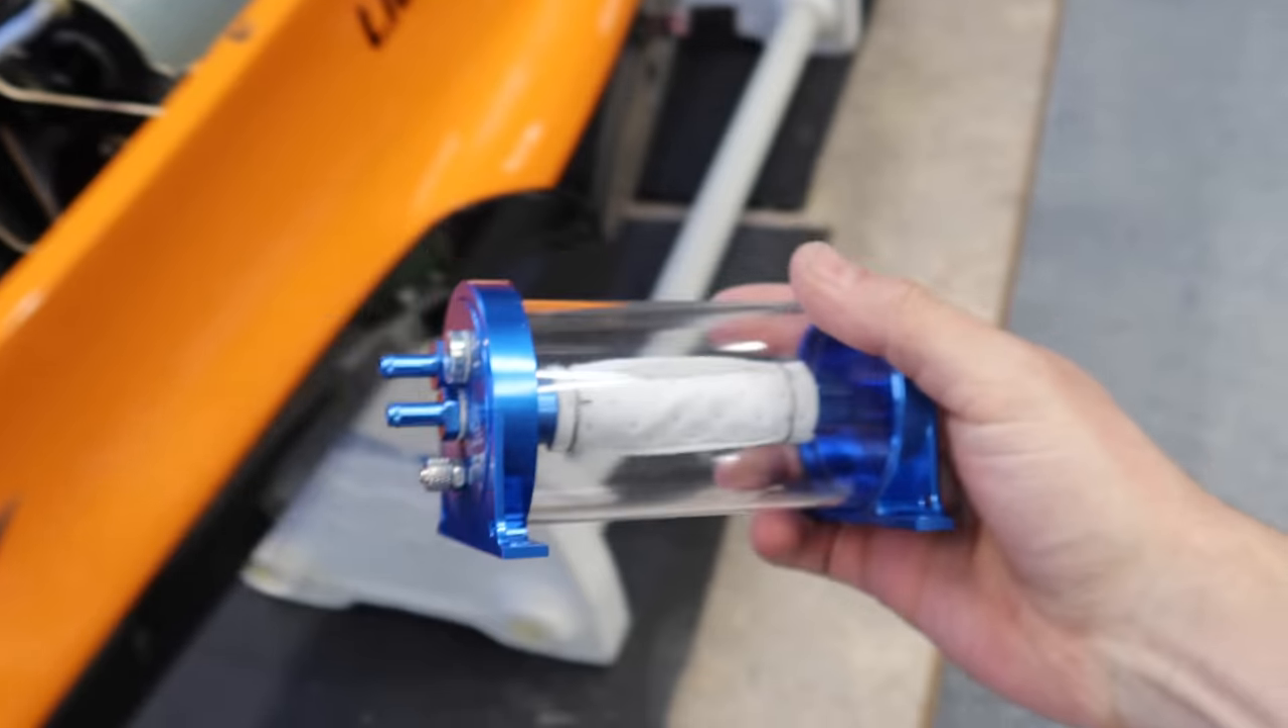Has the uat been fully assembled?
Yes.